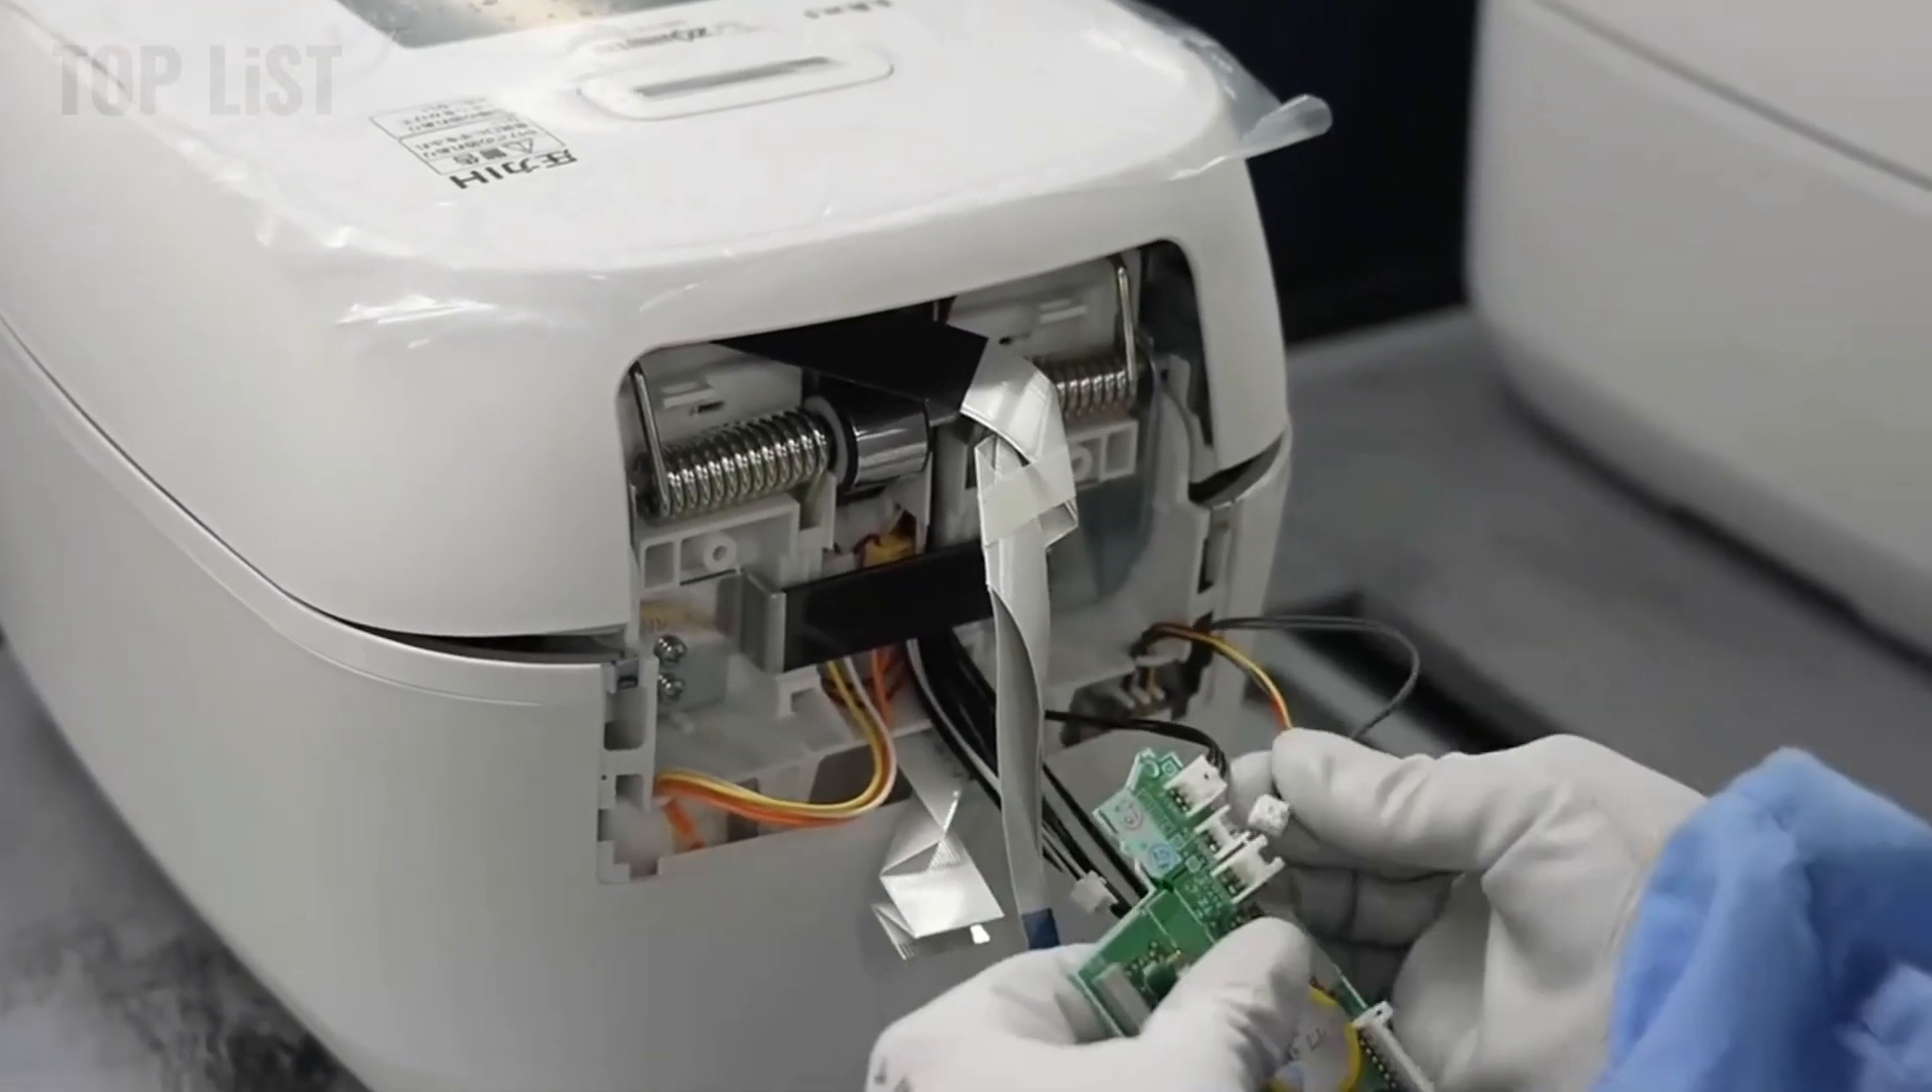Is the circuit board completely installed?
No.